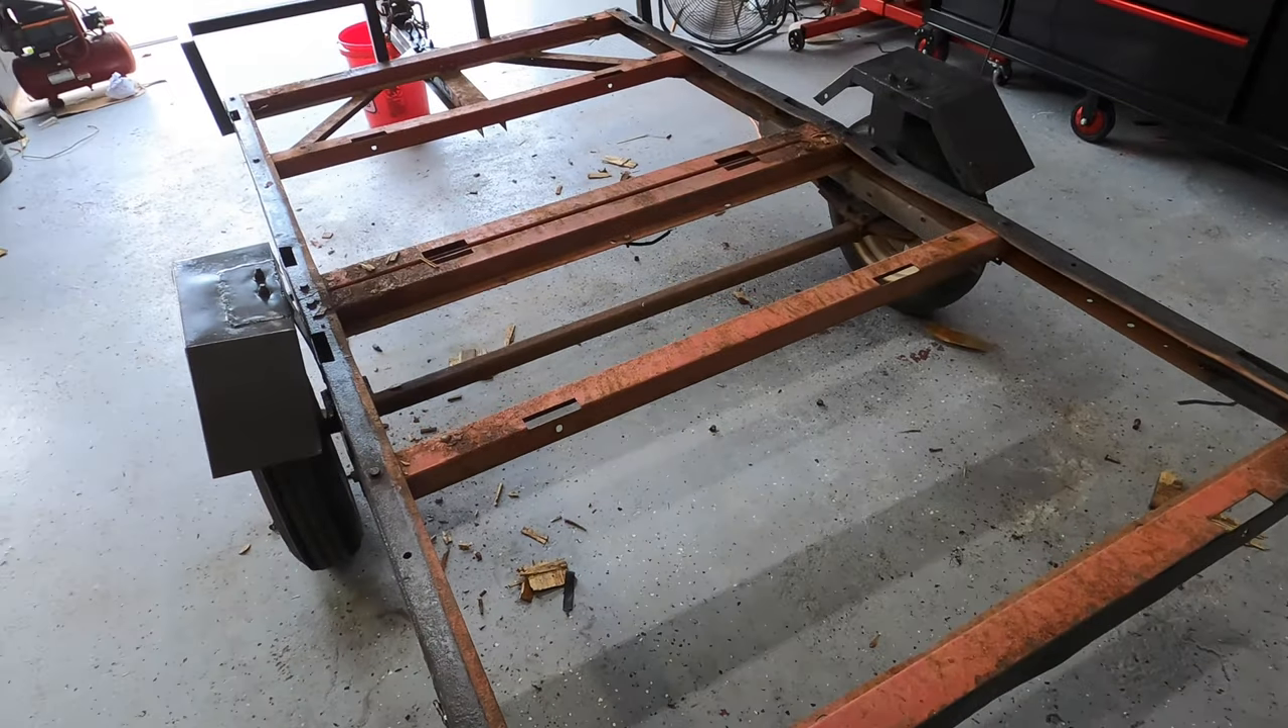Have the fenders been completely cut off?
No.